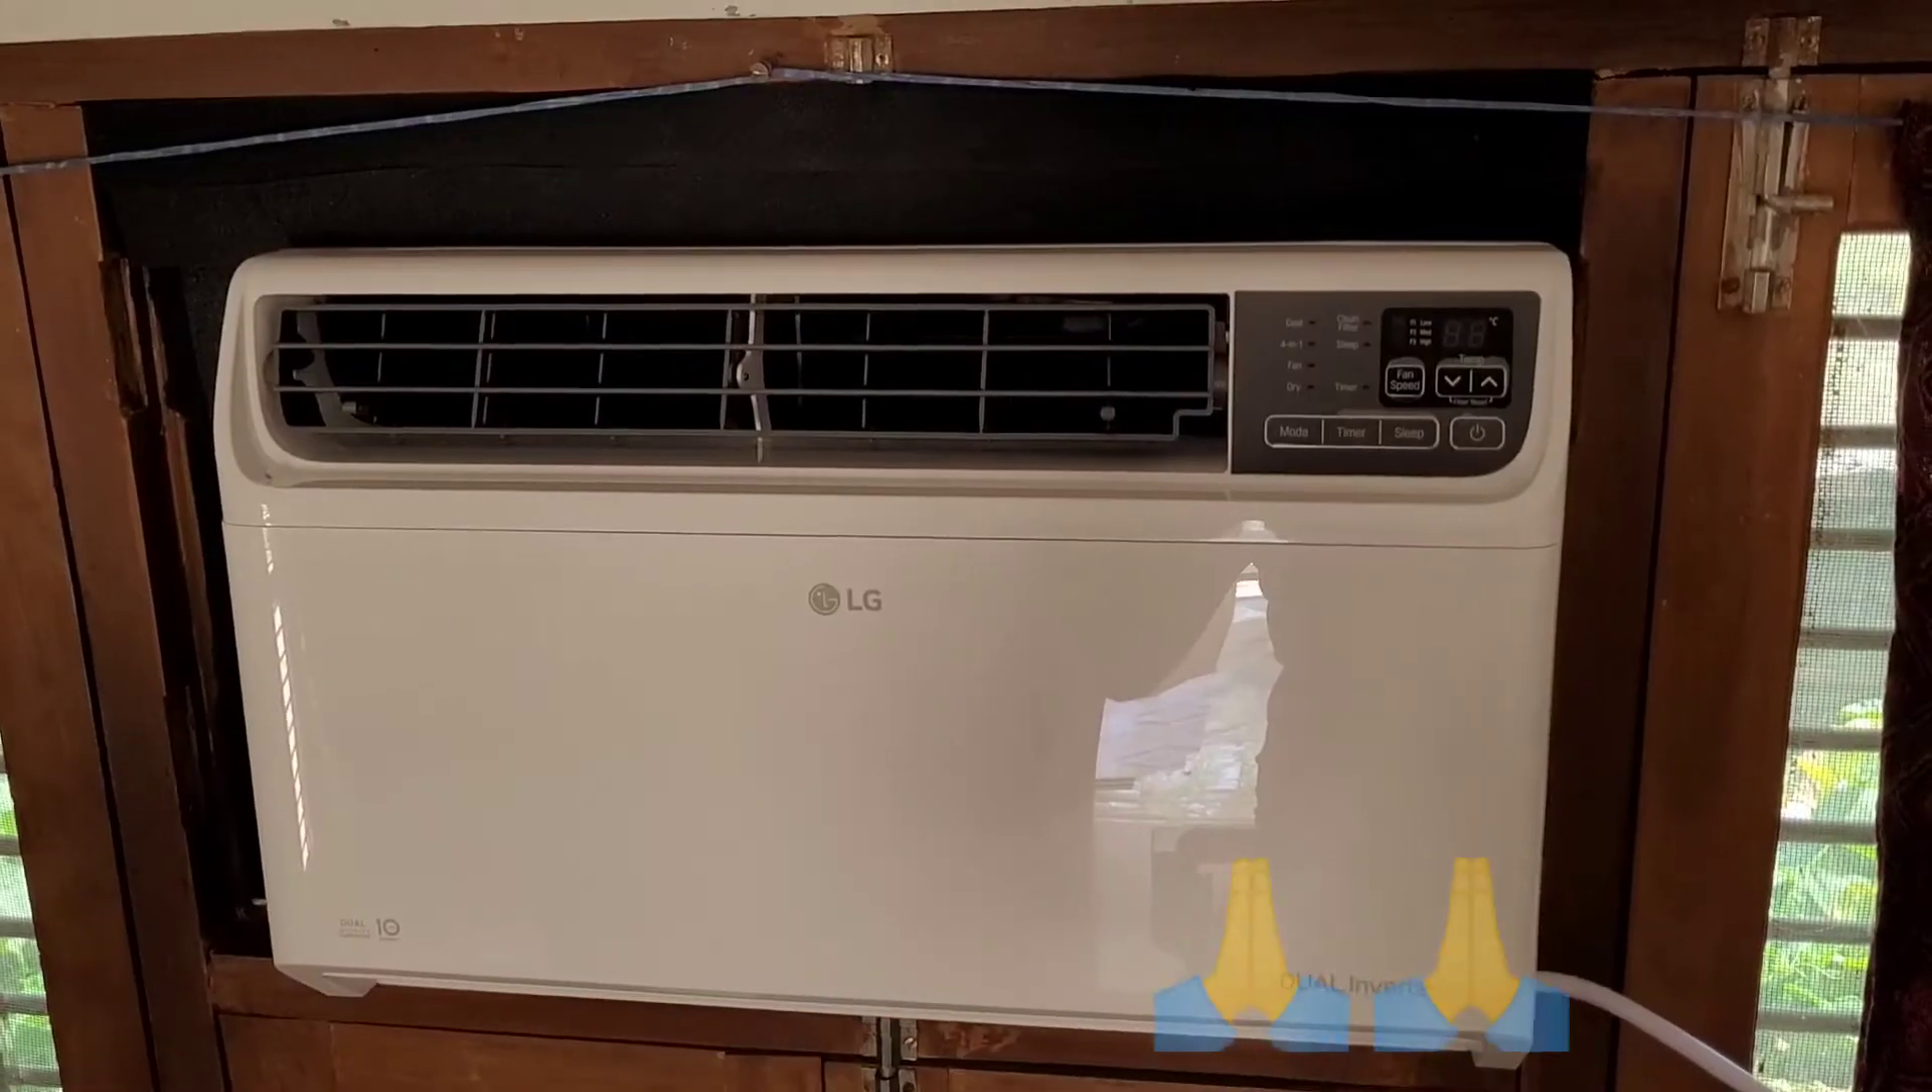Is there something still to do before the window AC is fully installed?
No.